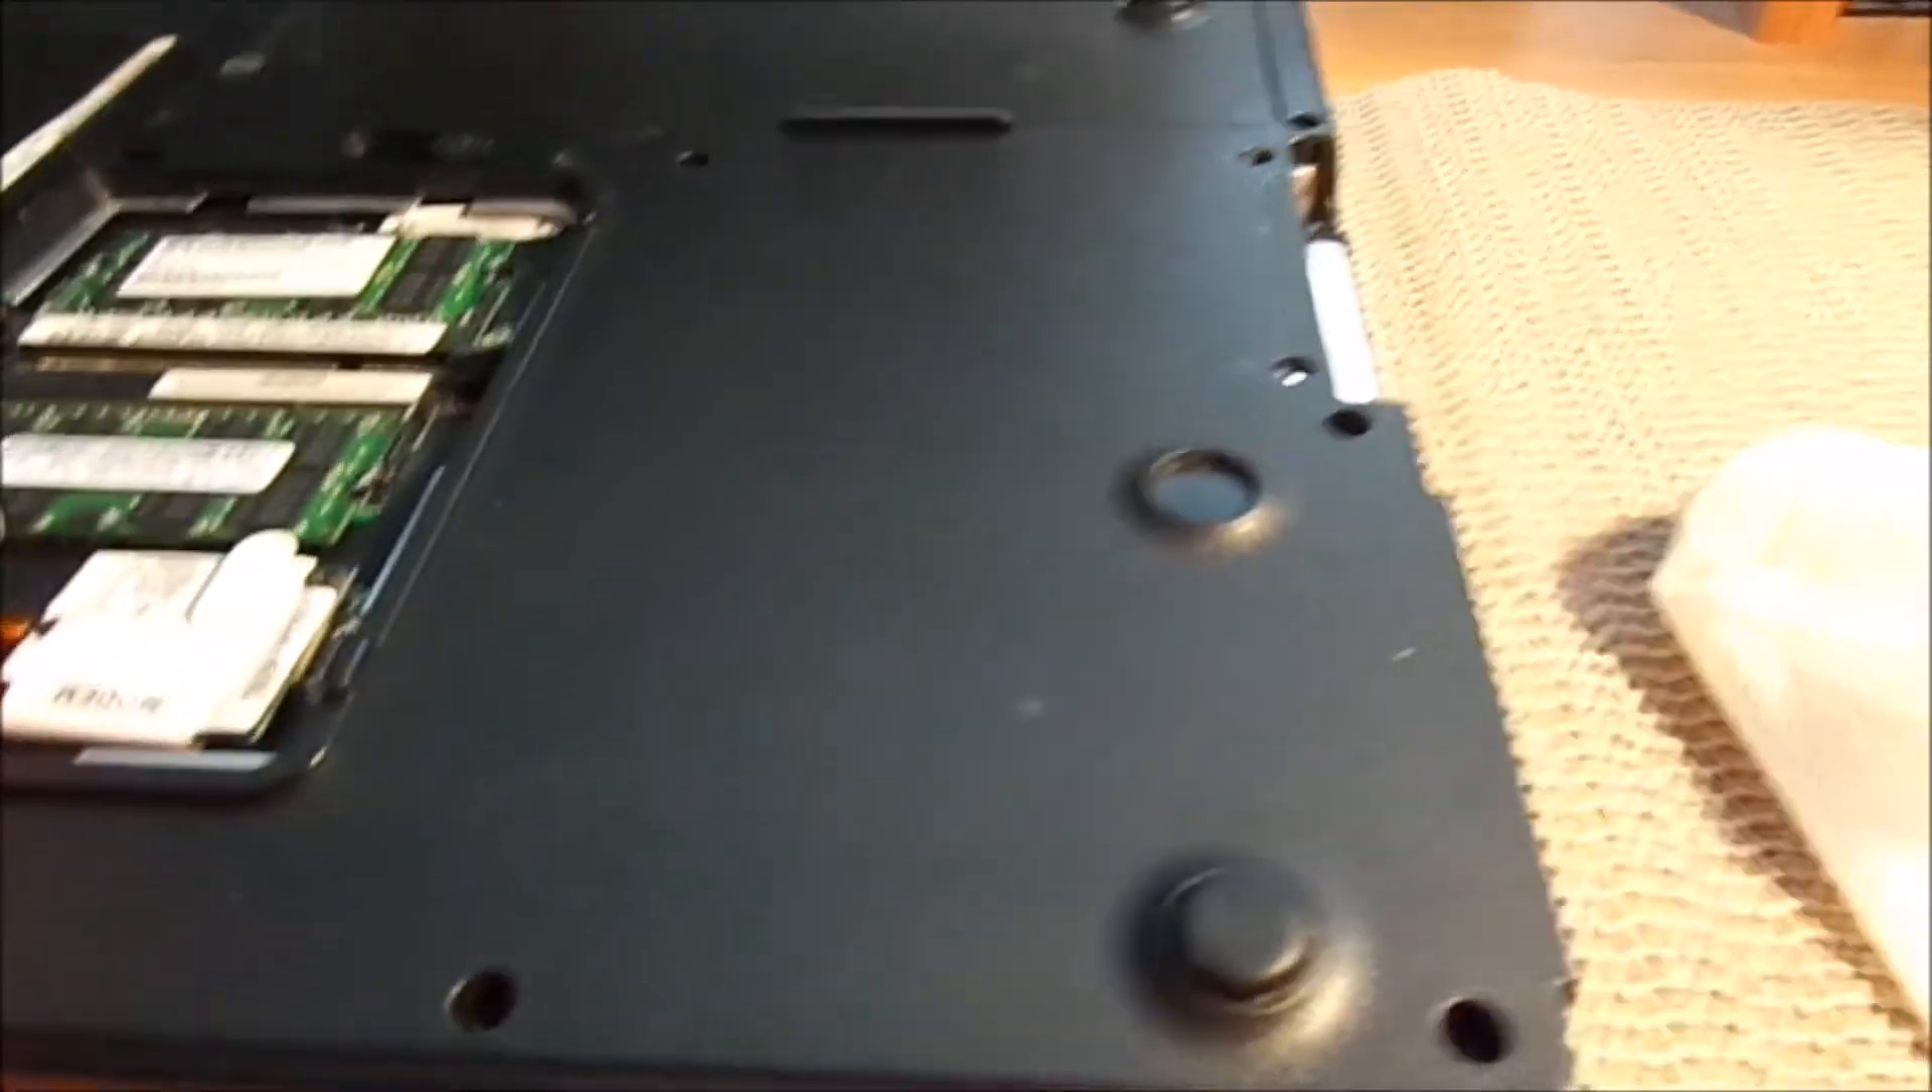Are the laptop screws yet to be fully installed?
Yes.